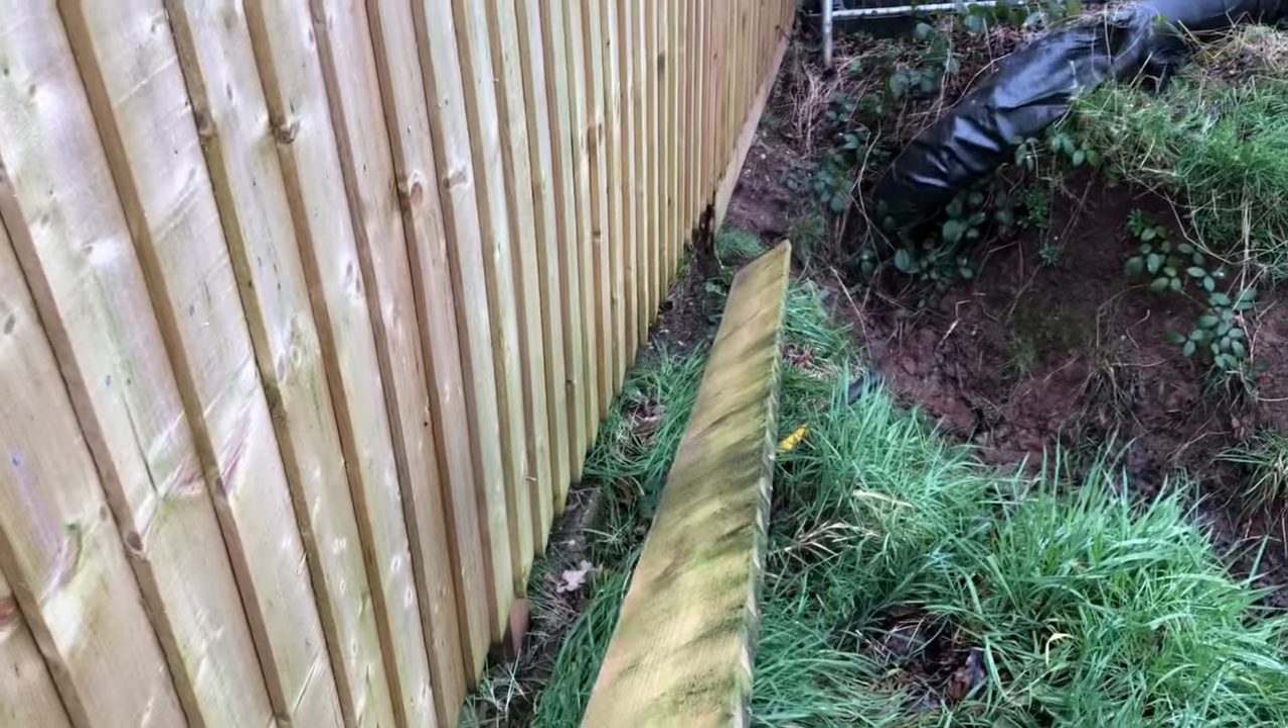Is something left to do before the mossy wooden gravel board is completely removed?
No.